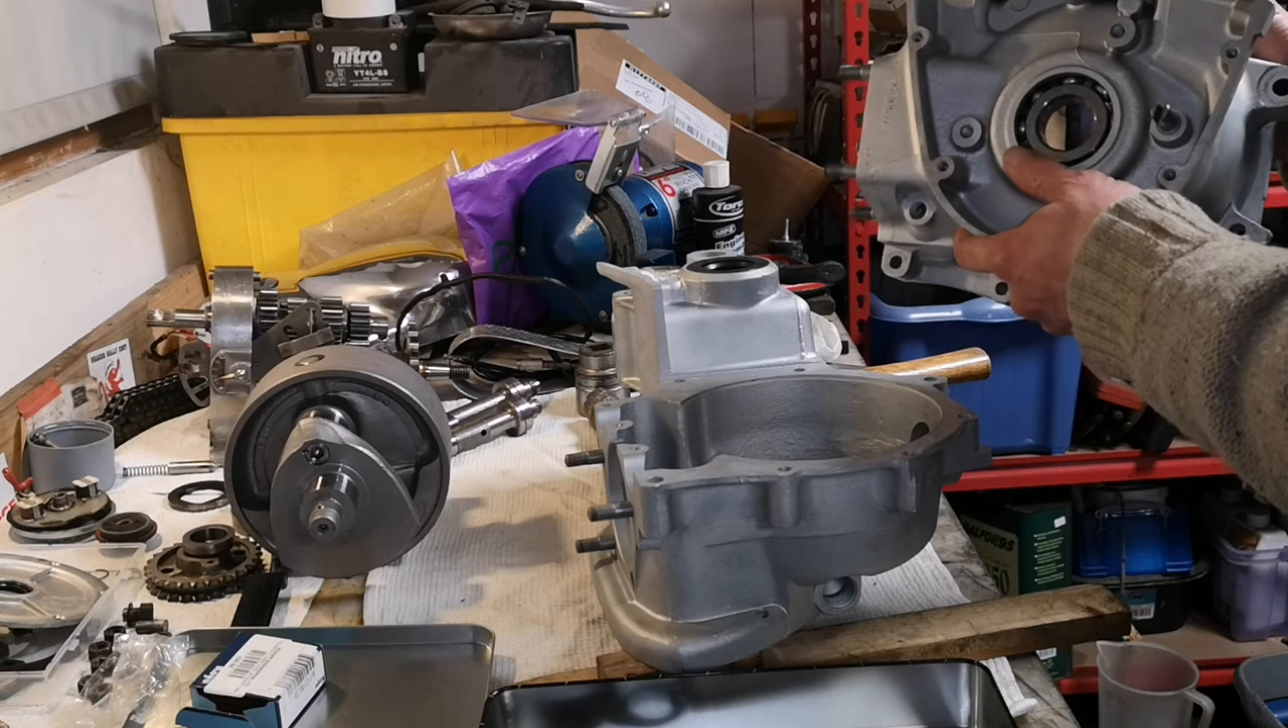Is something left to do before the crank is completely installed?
Yes.